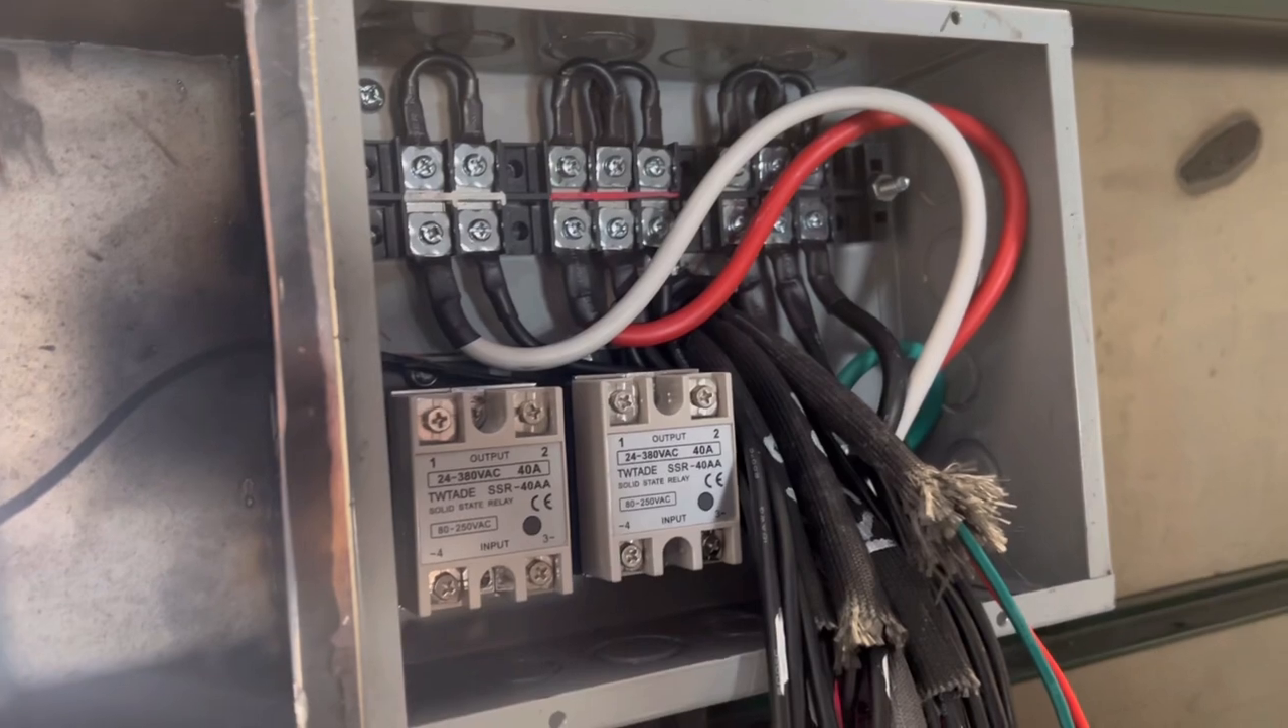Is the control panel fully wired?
No.